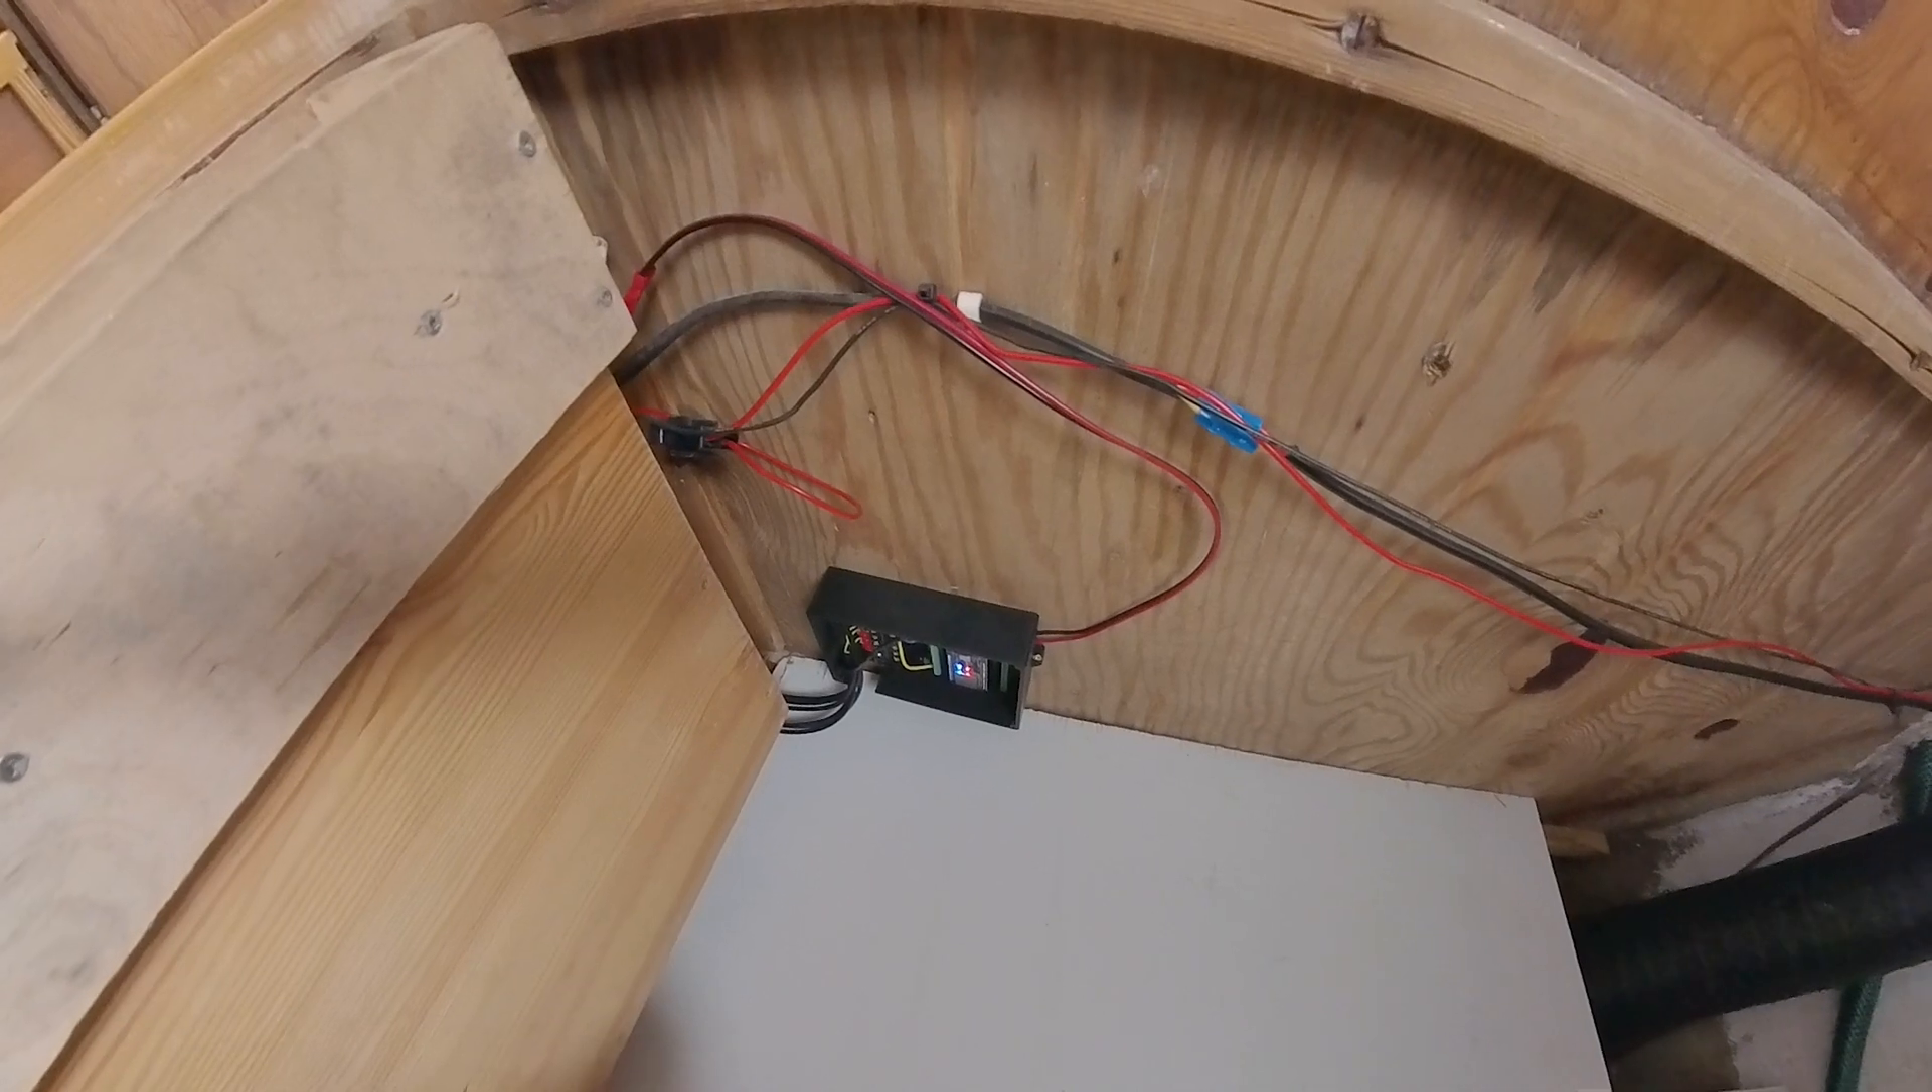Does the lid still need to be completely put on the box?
Yes.